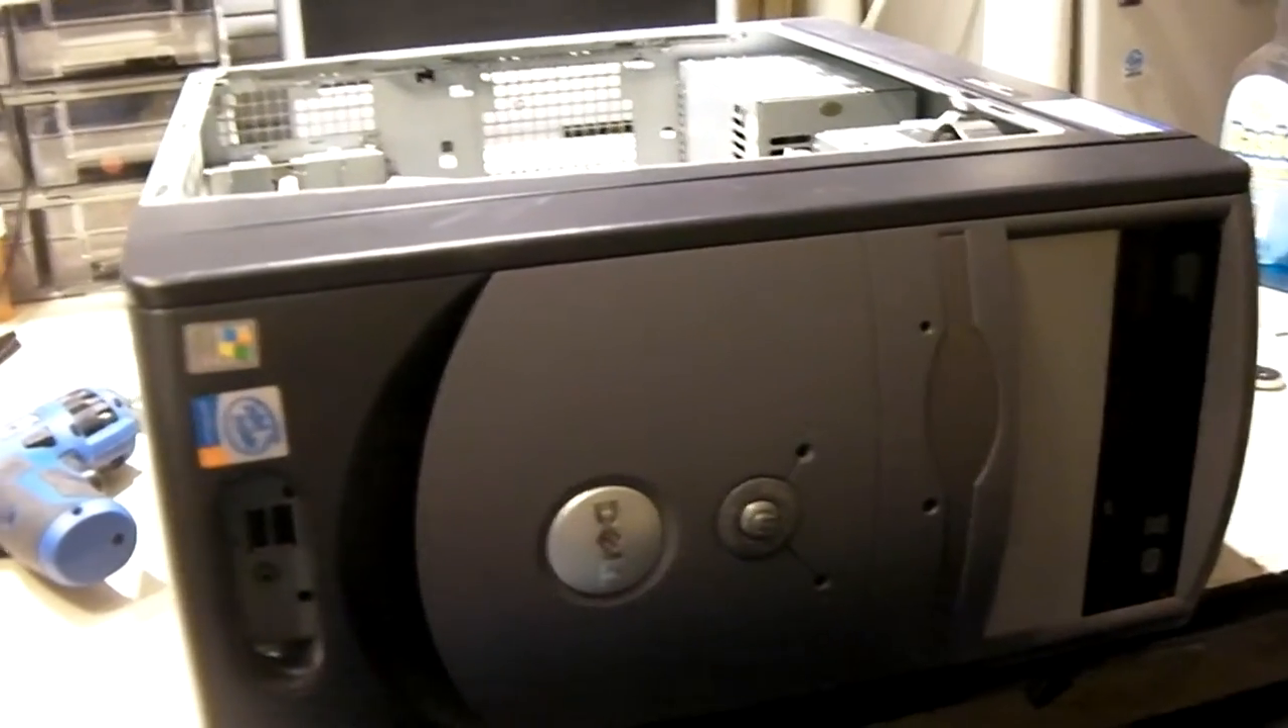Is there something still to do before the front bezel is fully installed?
No.